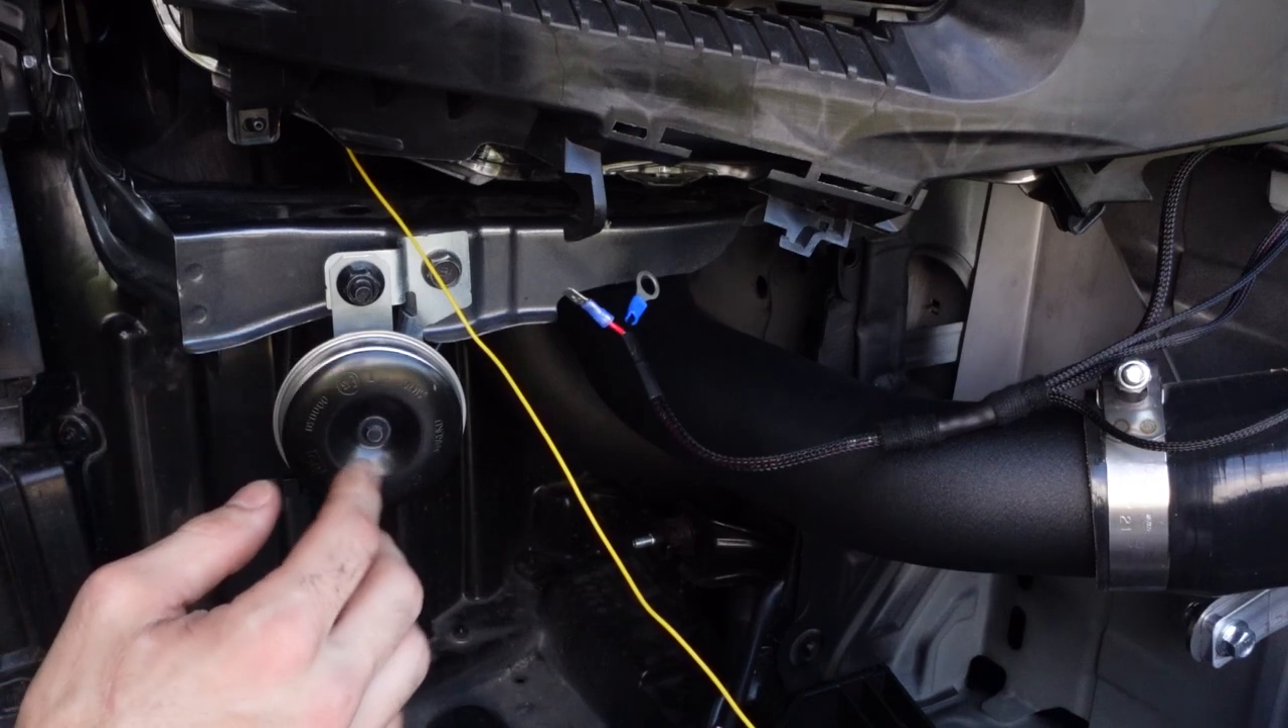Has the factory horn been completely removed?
No.